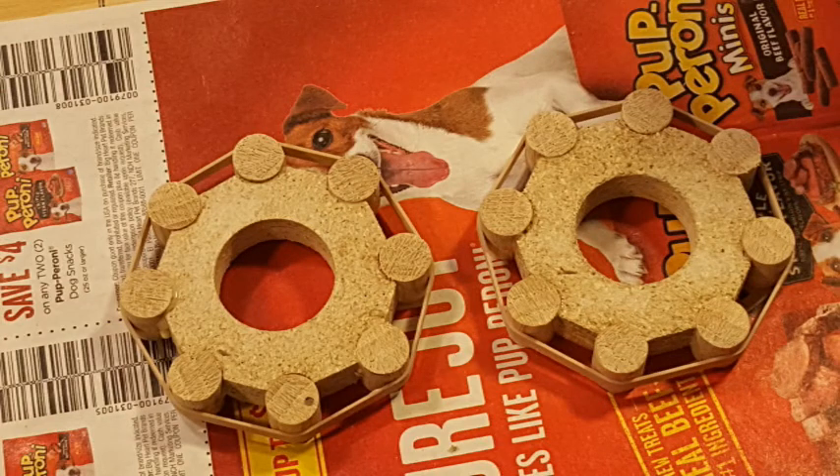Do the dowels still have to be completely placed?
No.